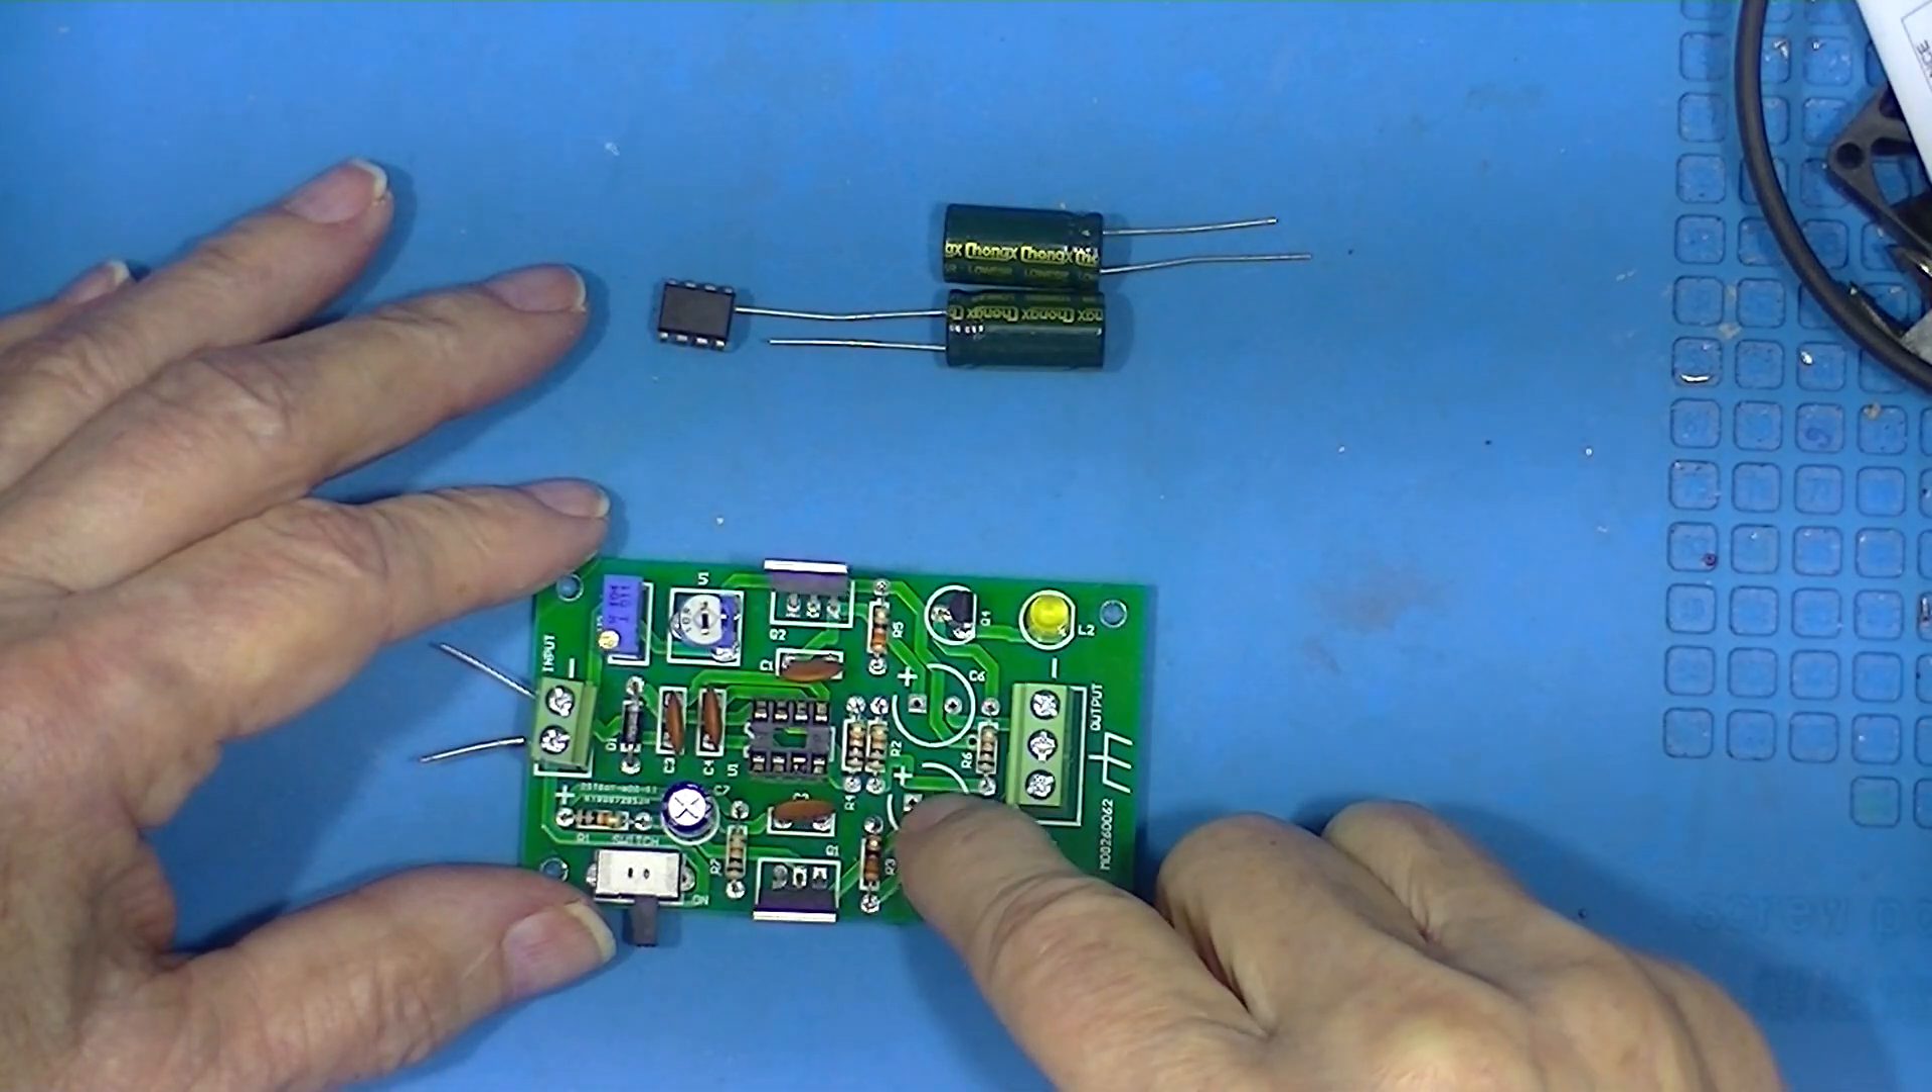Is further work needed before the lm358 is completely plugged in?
Yes.